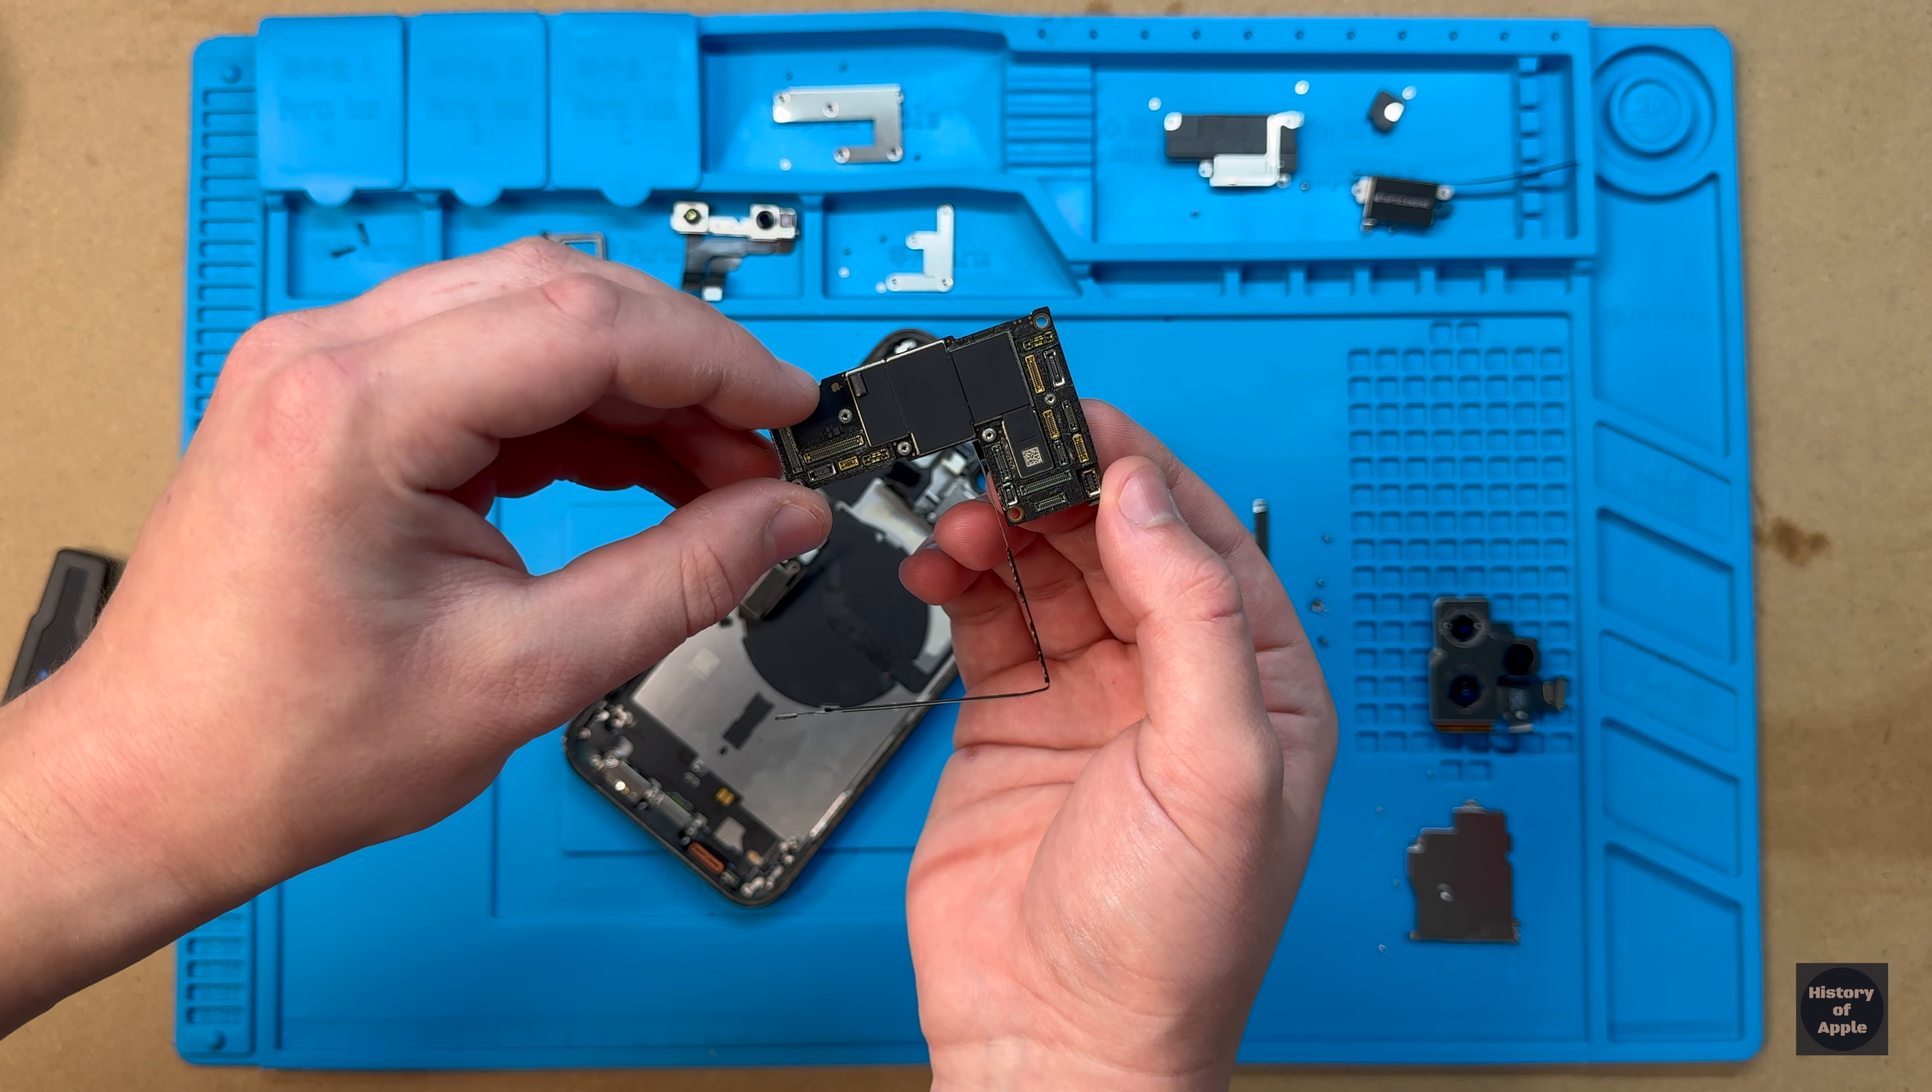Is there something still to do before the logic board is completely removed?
No.